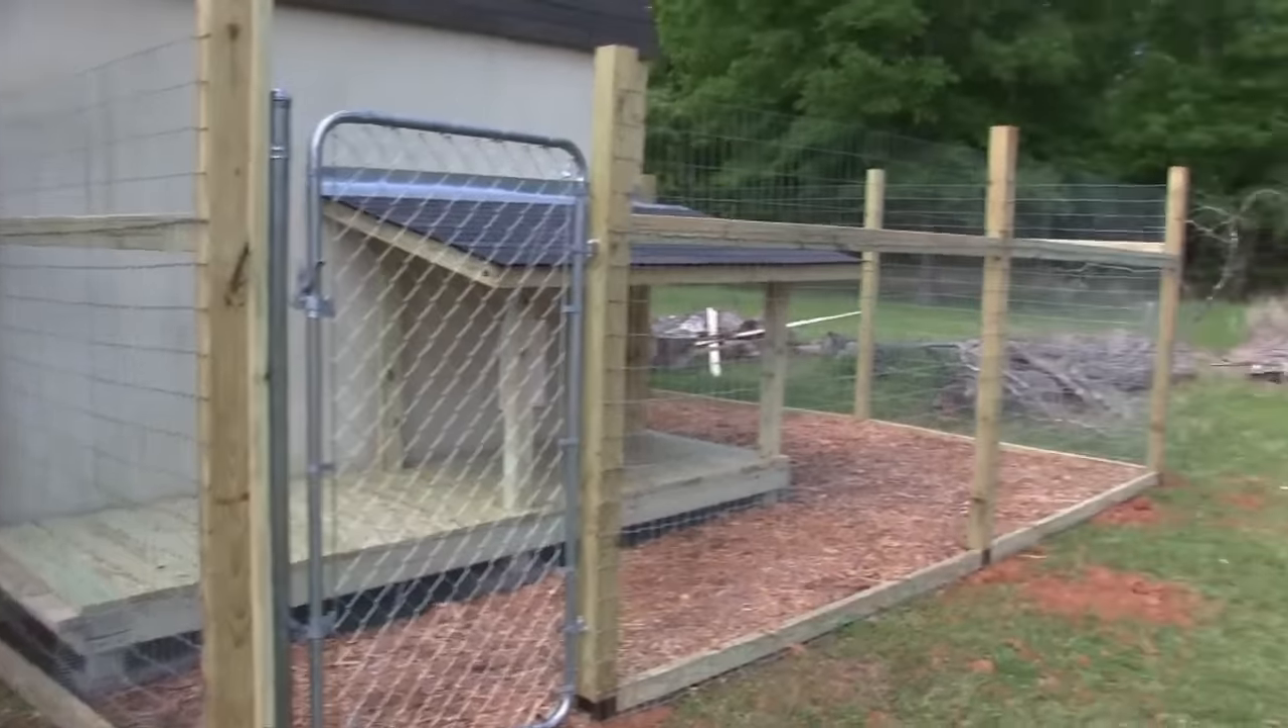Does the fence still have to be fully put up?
No.